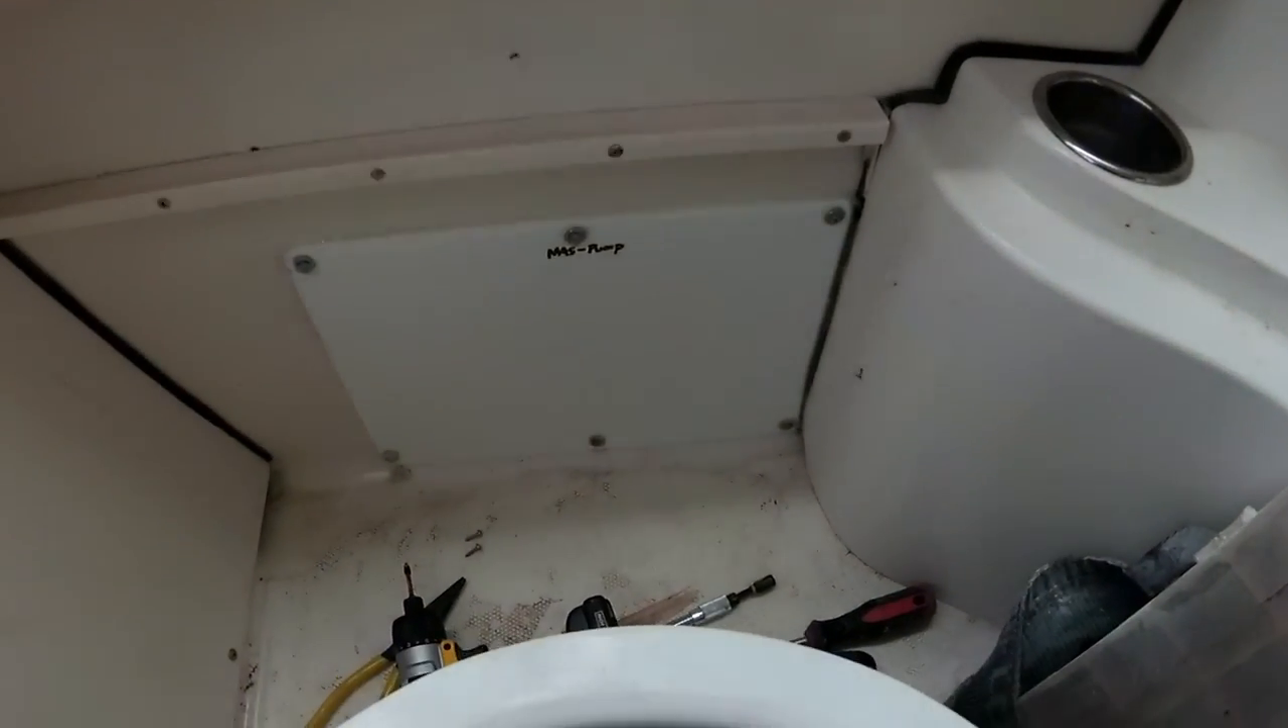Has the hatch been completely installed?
Yes.